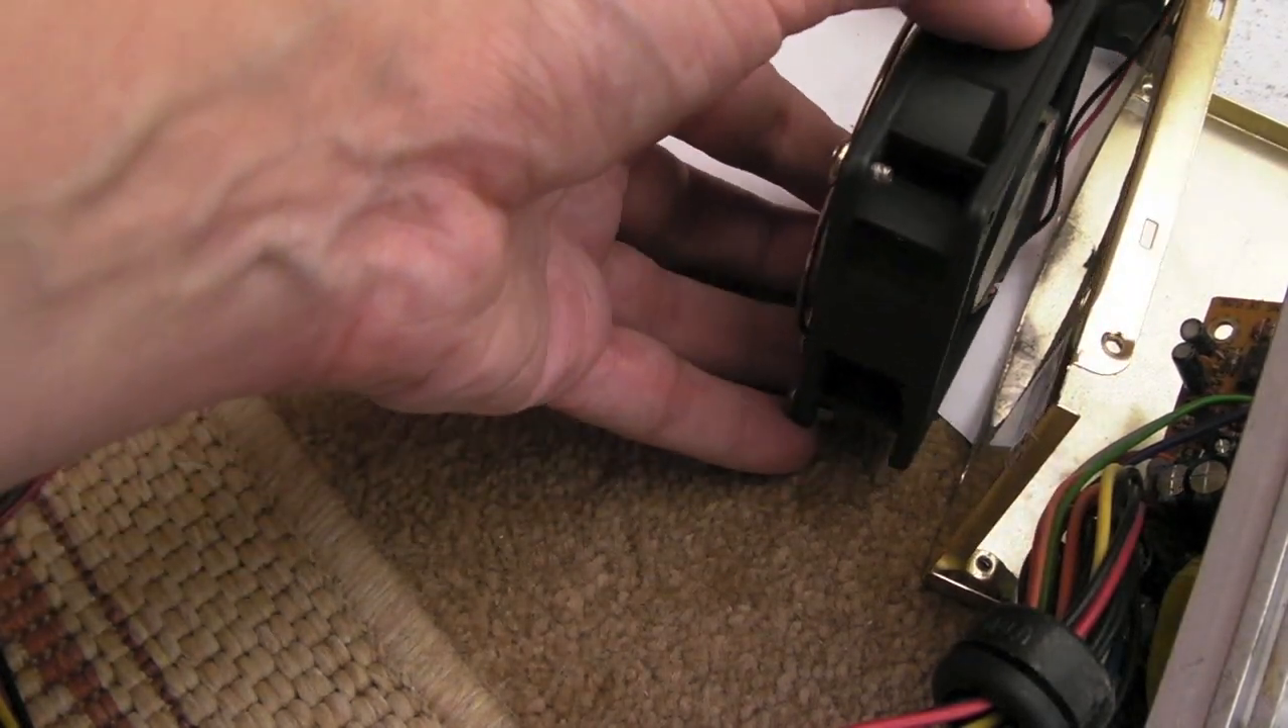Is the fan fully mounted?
No.